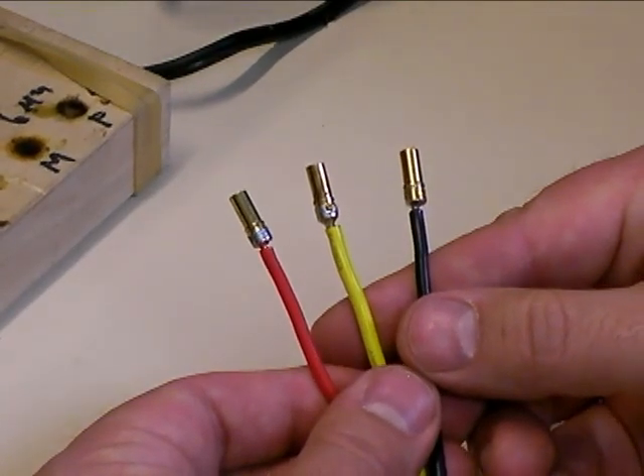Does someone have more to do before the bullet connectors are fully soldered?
No.